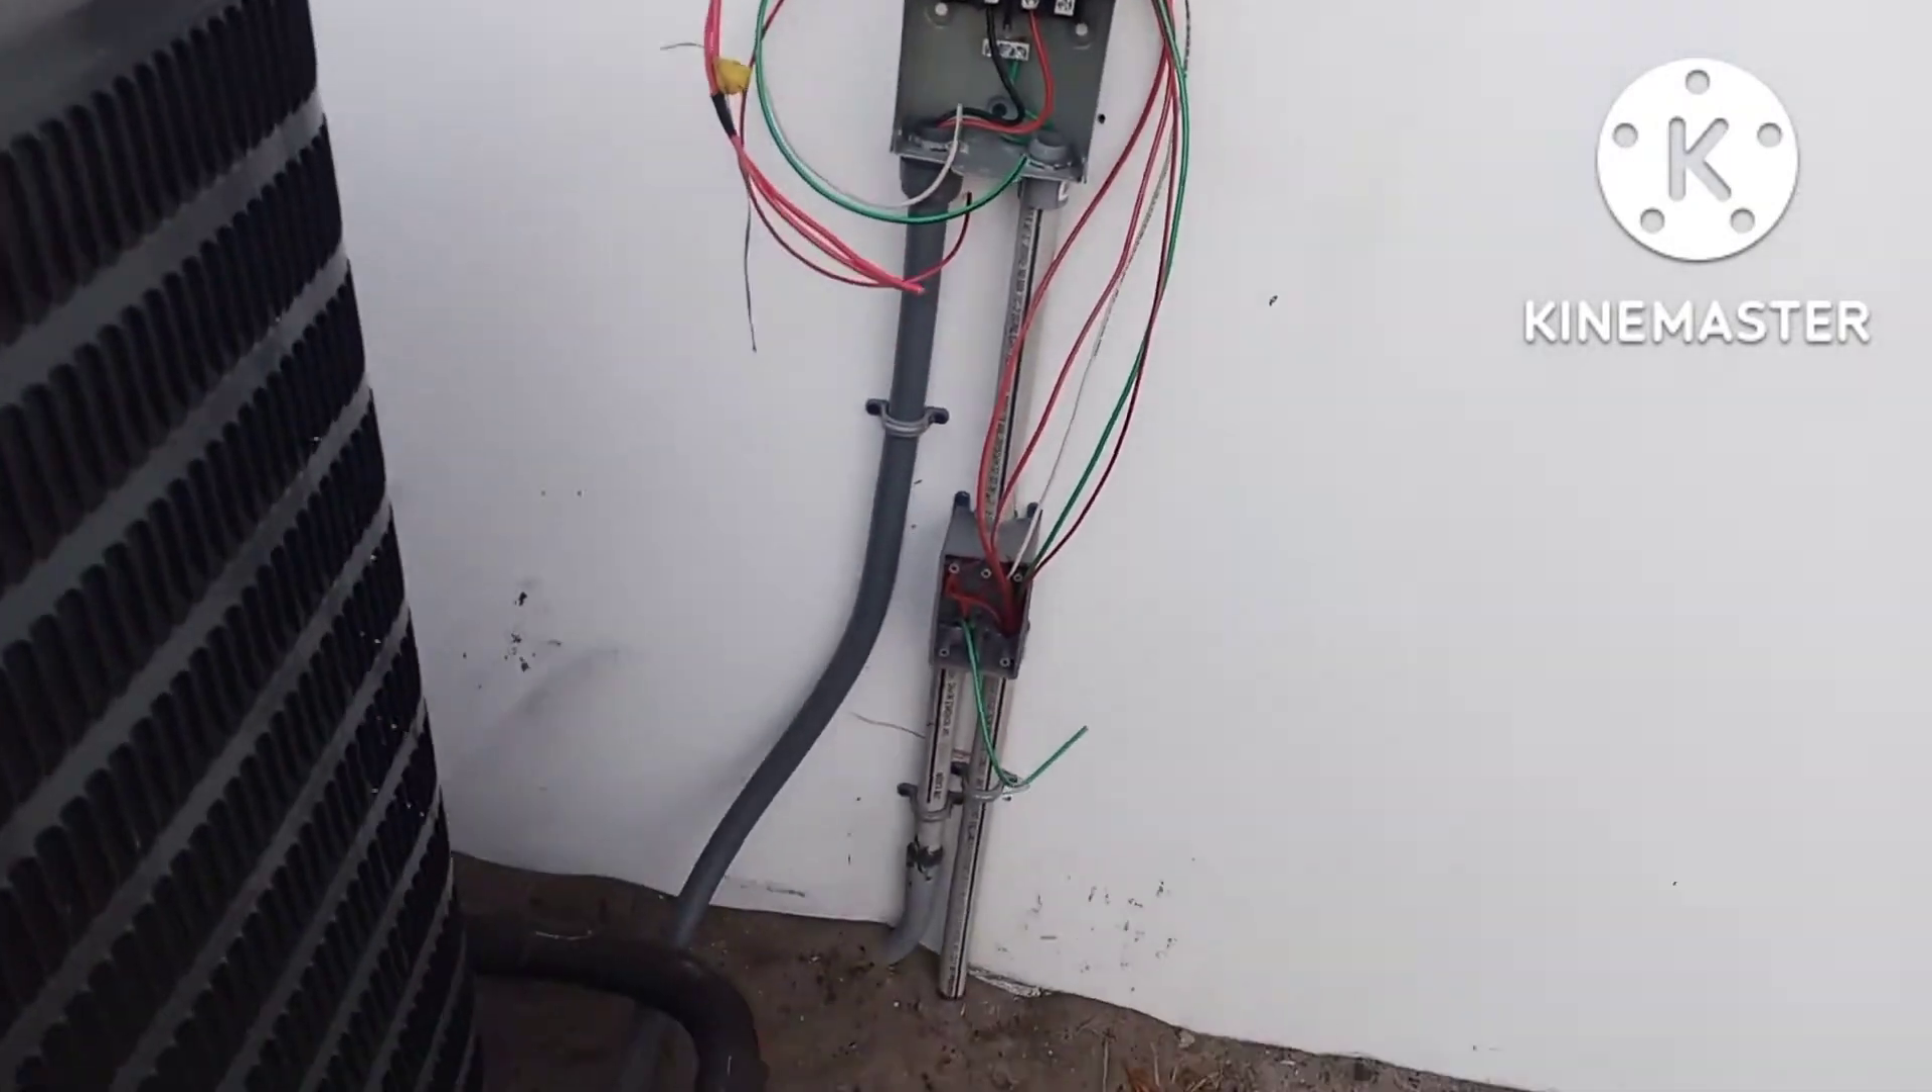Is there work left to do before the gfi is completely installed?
Yes.